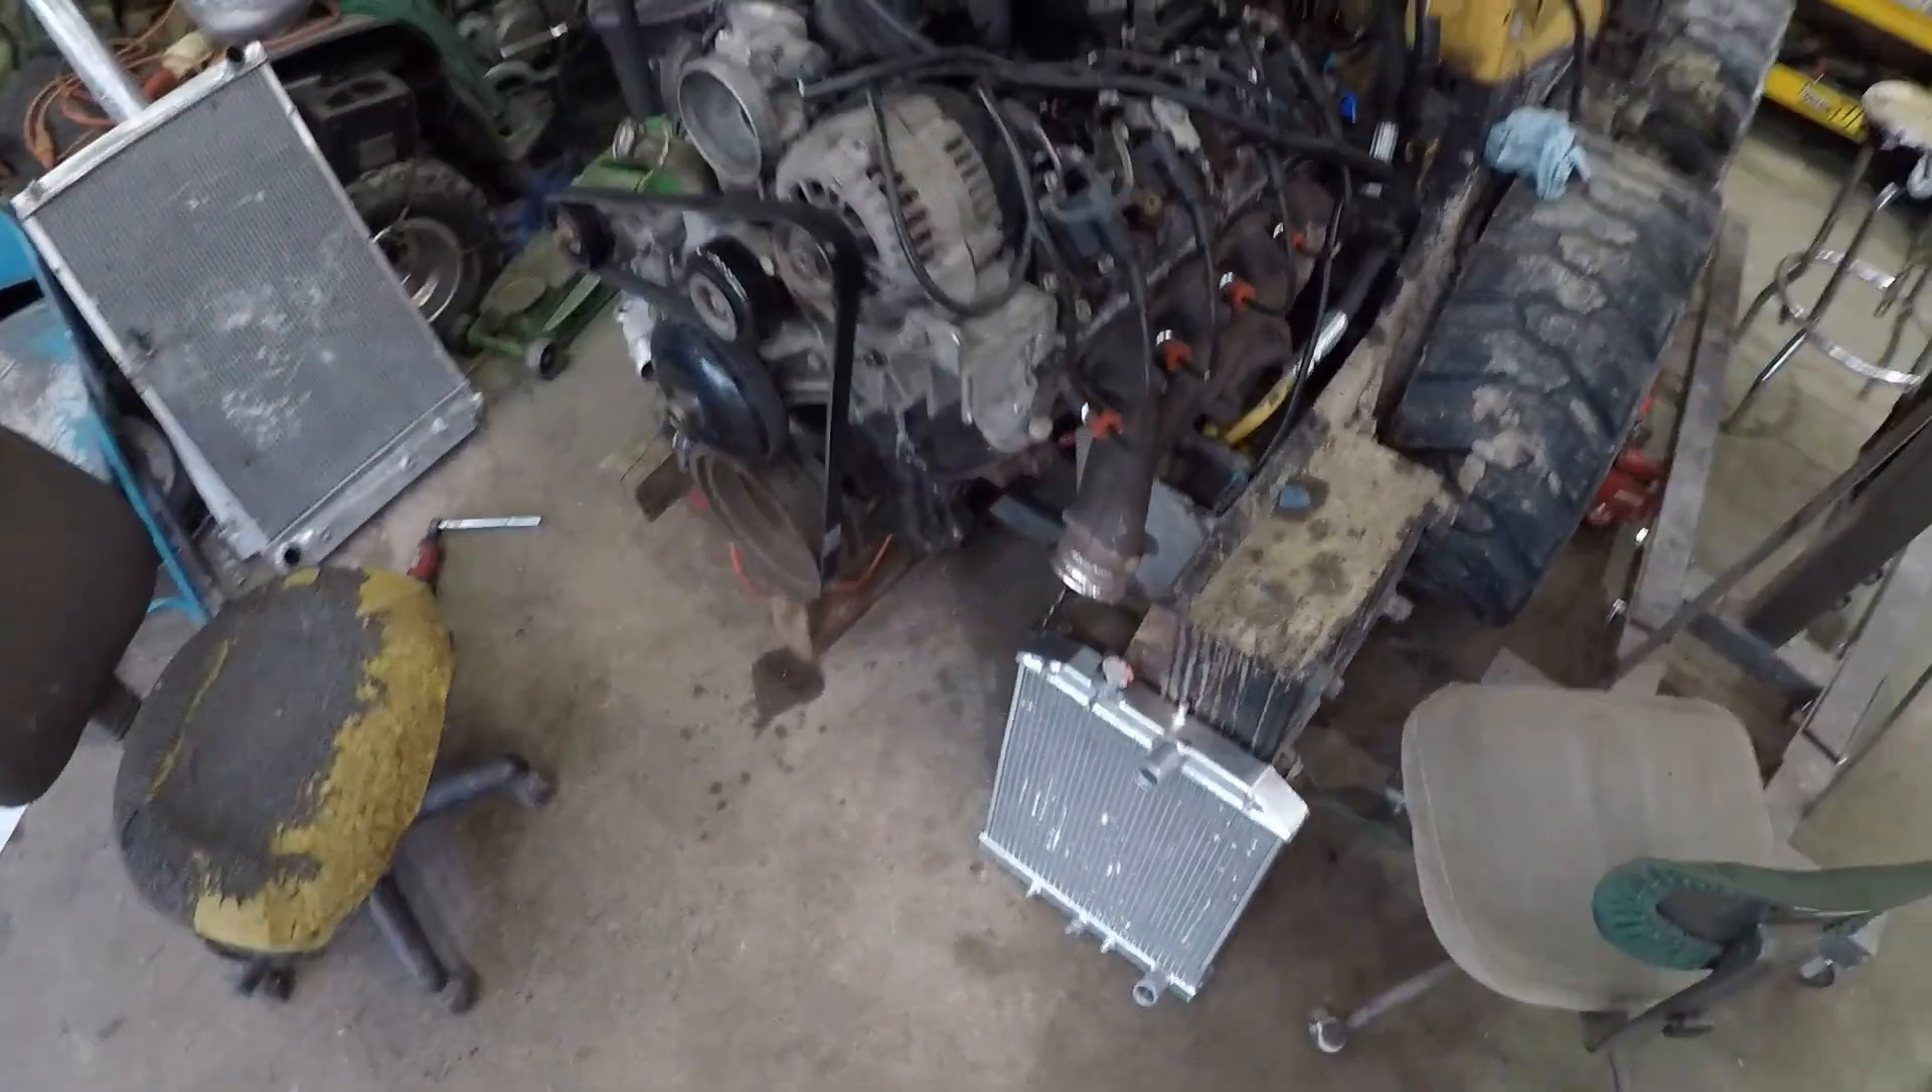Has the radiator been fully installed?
No.